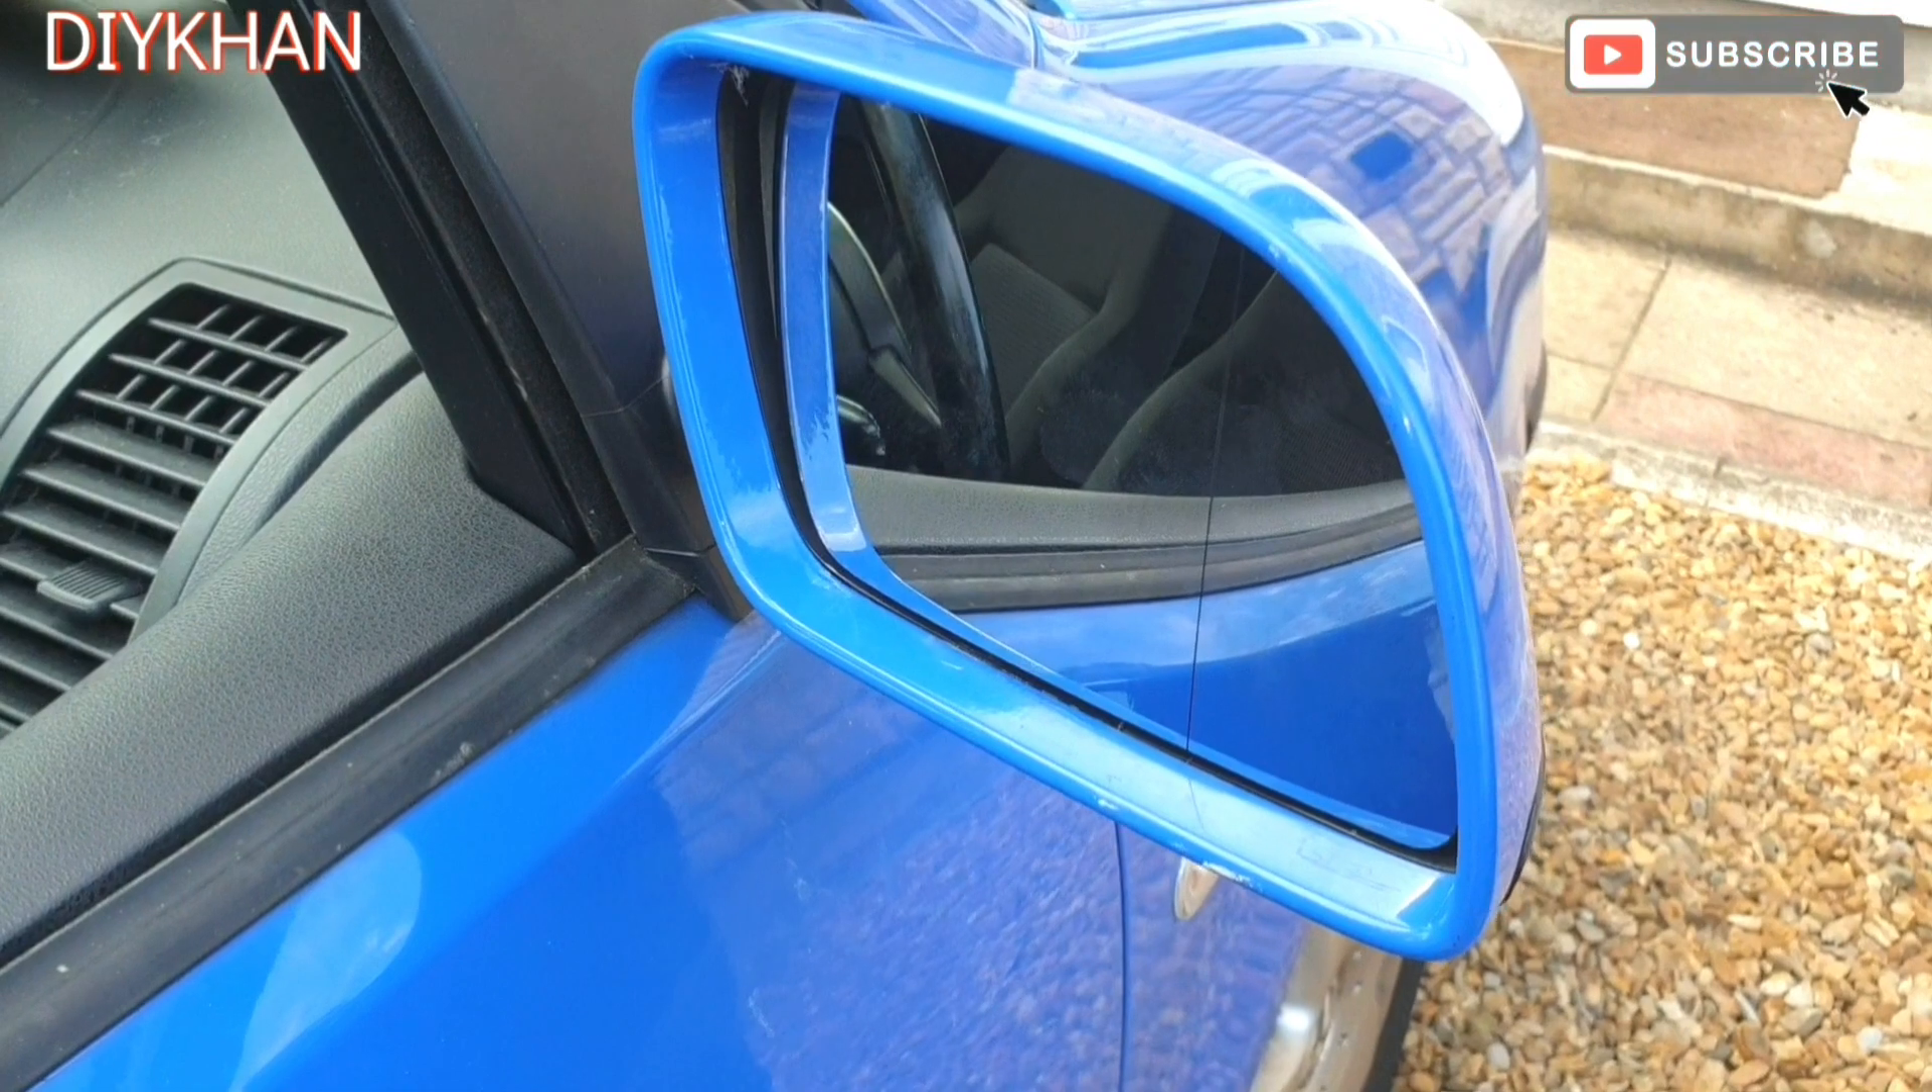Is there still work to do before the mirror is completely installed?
No.